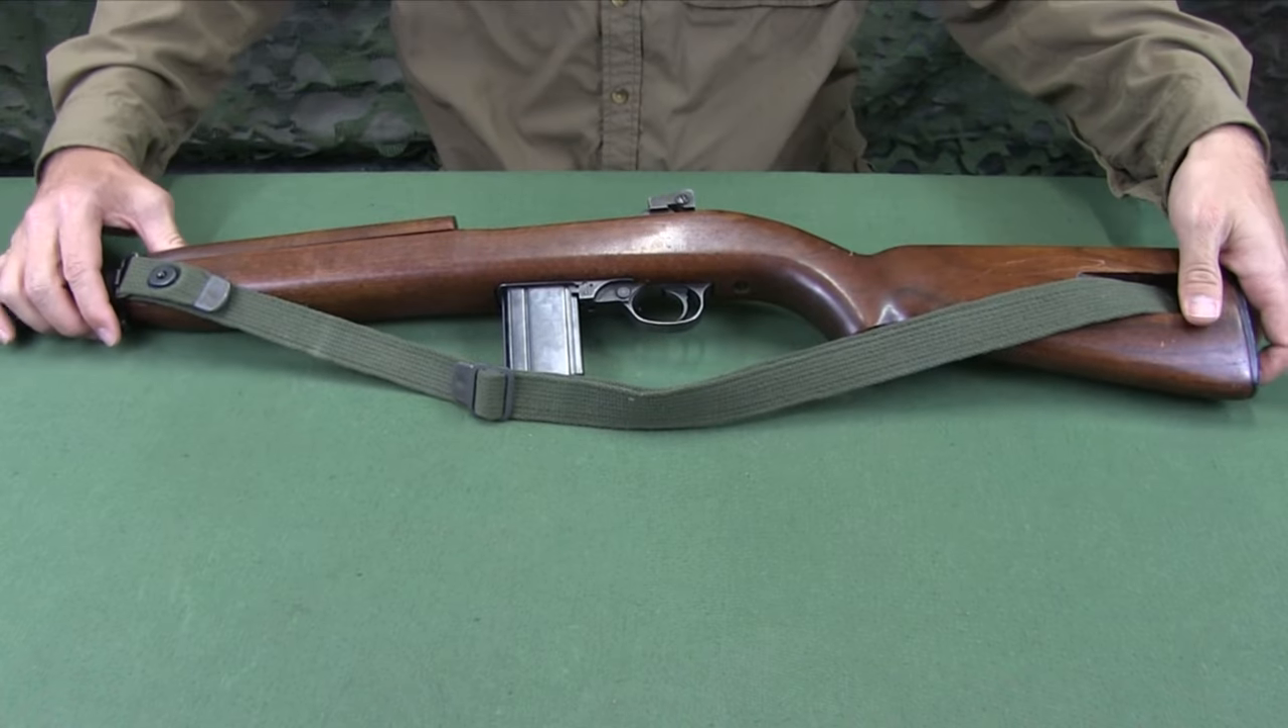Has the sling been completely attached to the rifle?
Yes.